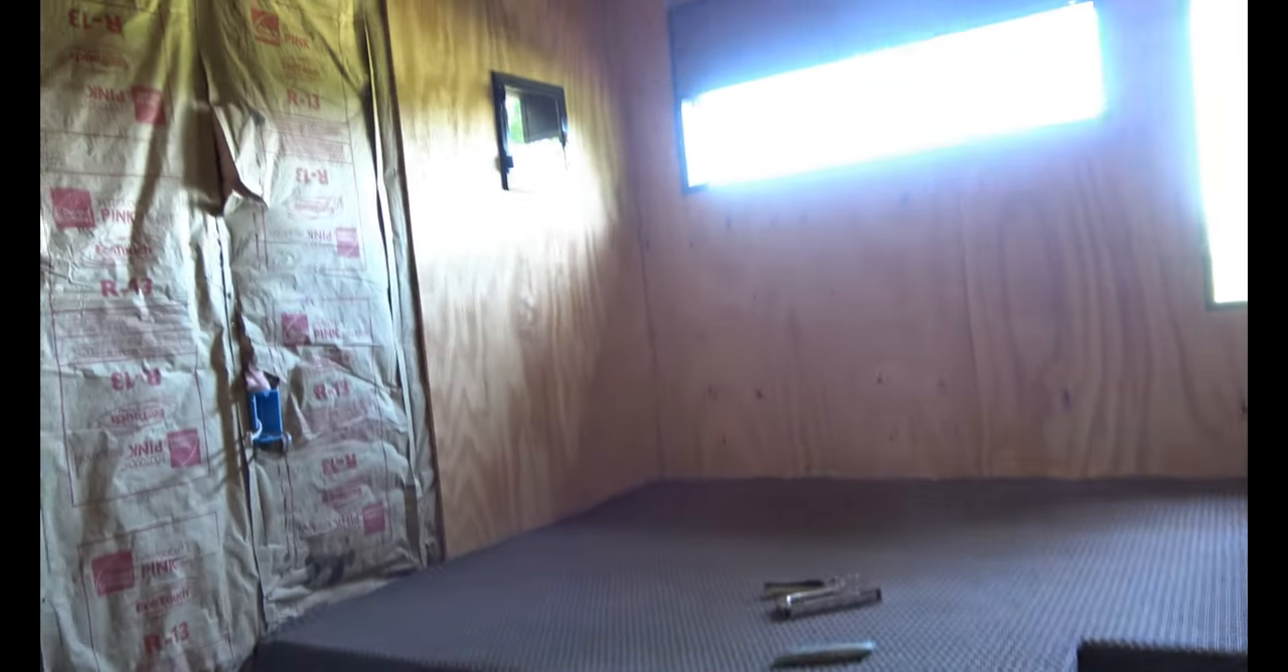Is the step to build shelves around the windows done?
No.